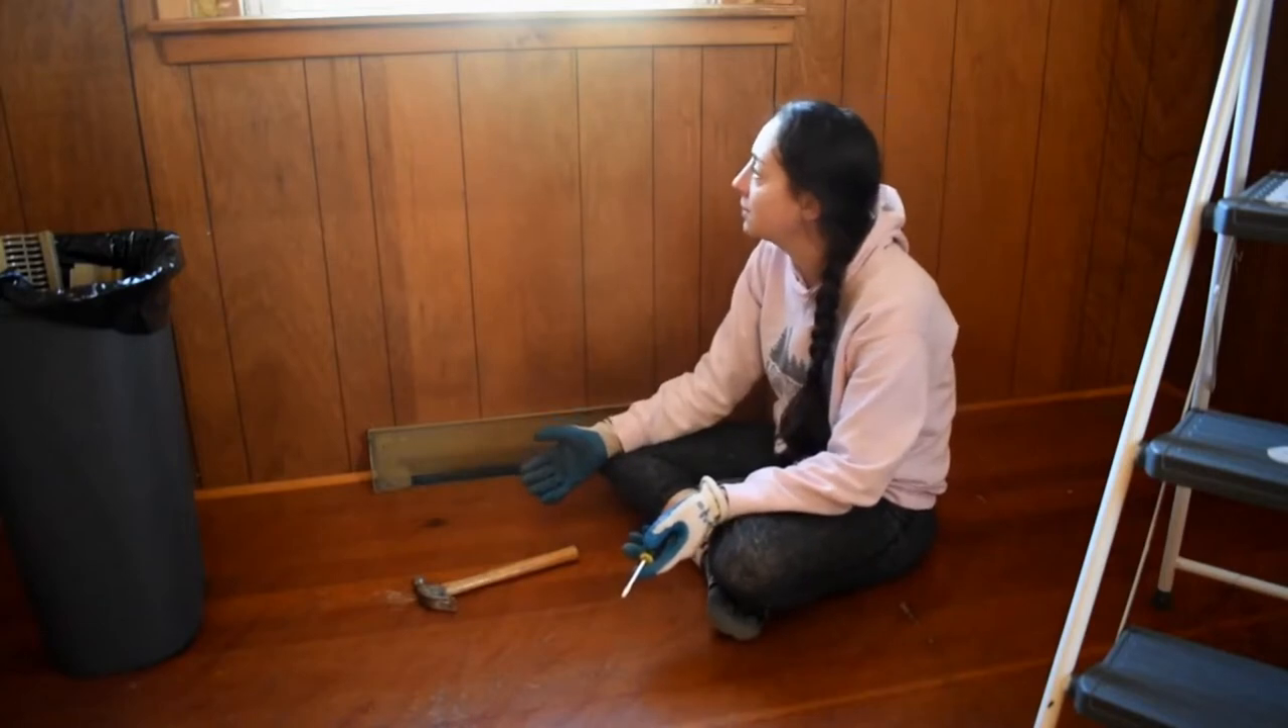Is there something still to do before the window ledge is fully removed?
Yes.